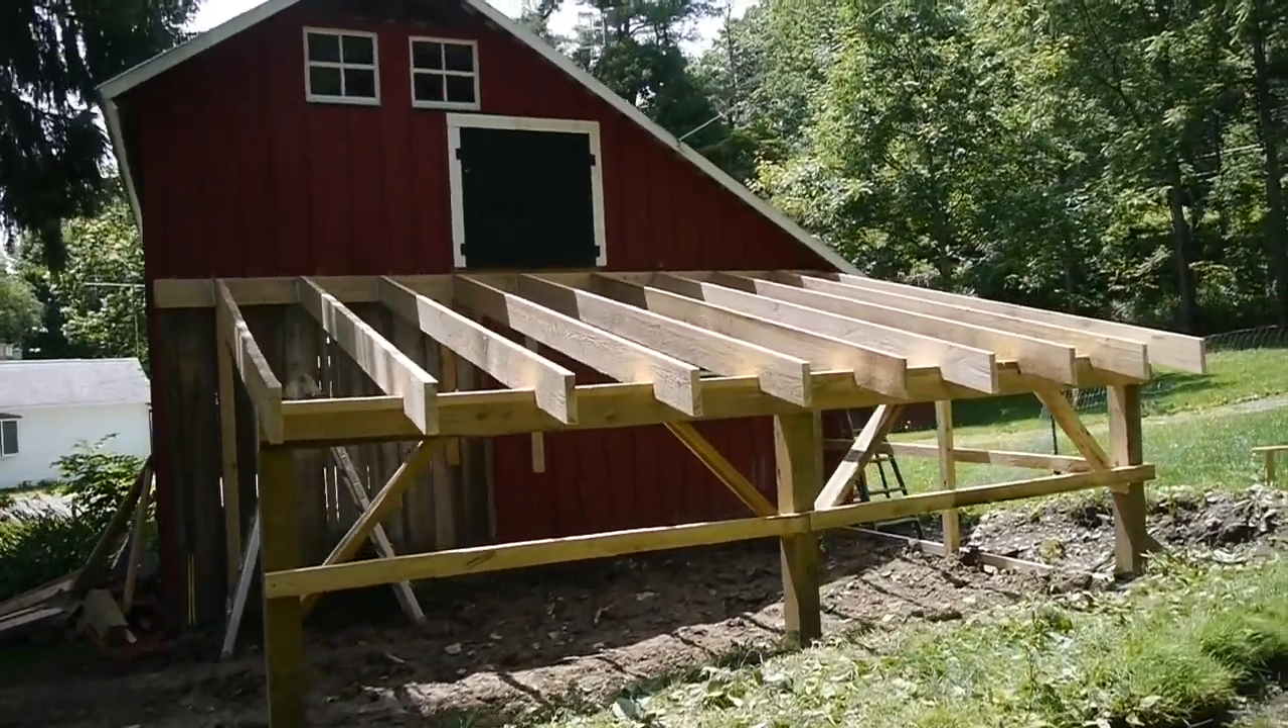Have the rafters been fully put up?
Yes.